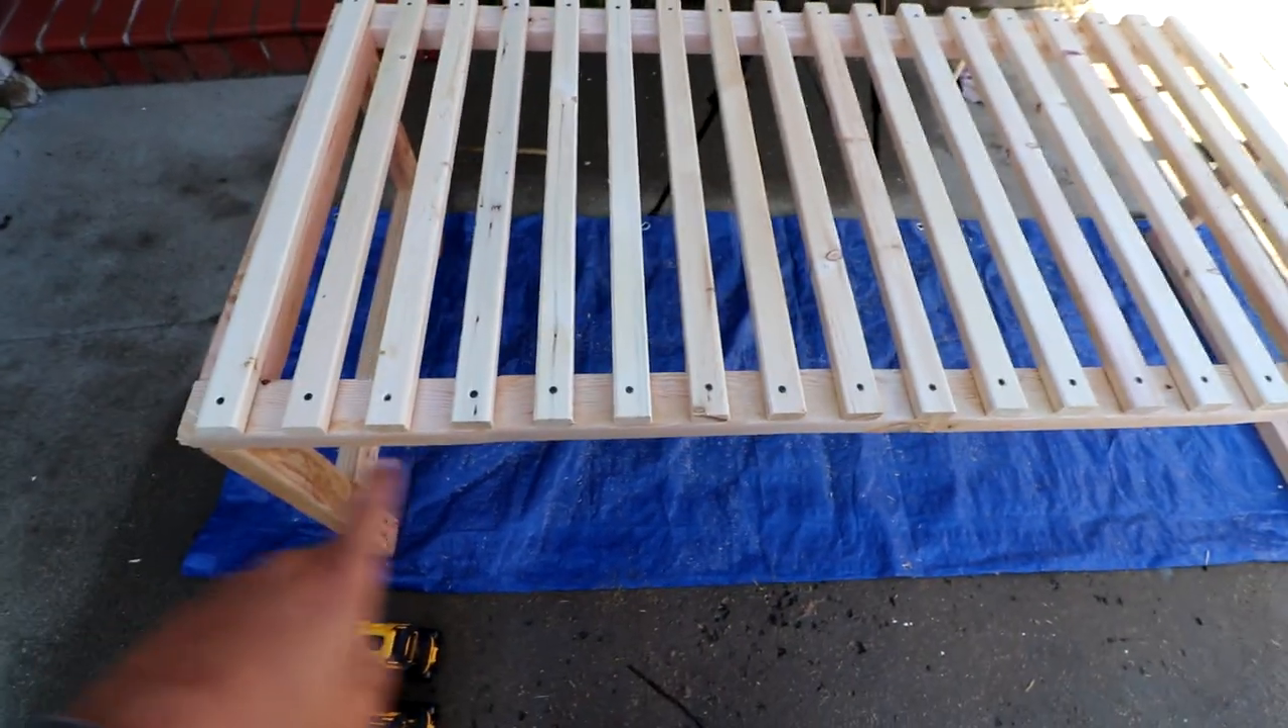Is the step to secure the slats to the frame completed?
Yes.